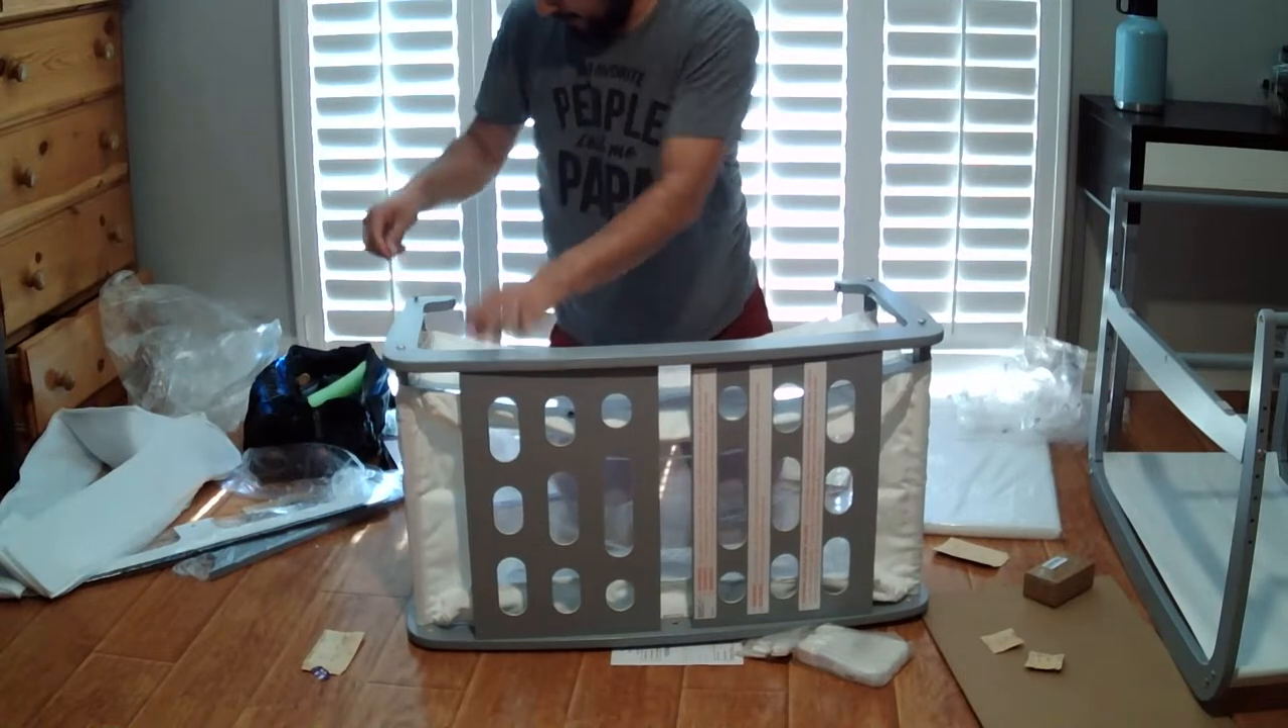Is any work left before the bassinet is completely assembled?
Yes.